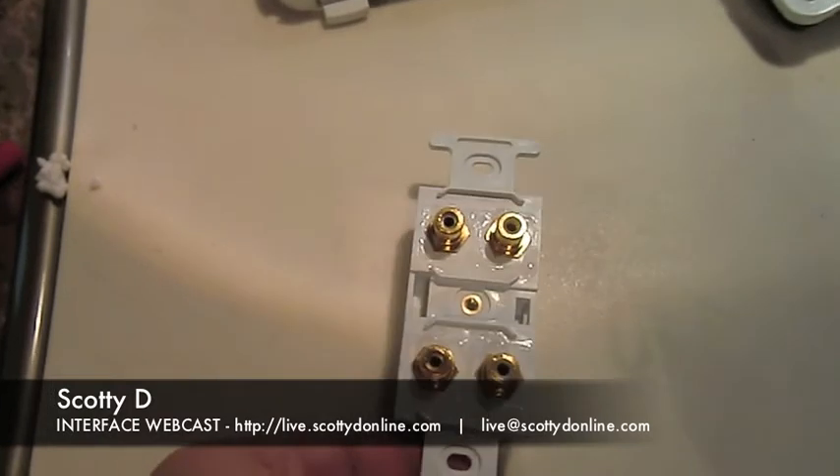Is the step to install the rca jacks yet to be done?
No.